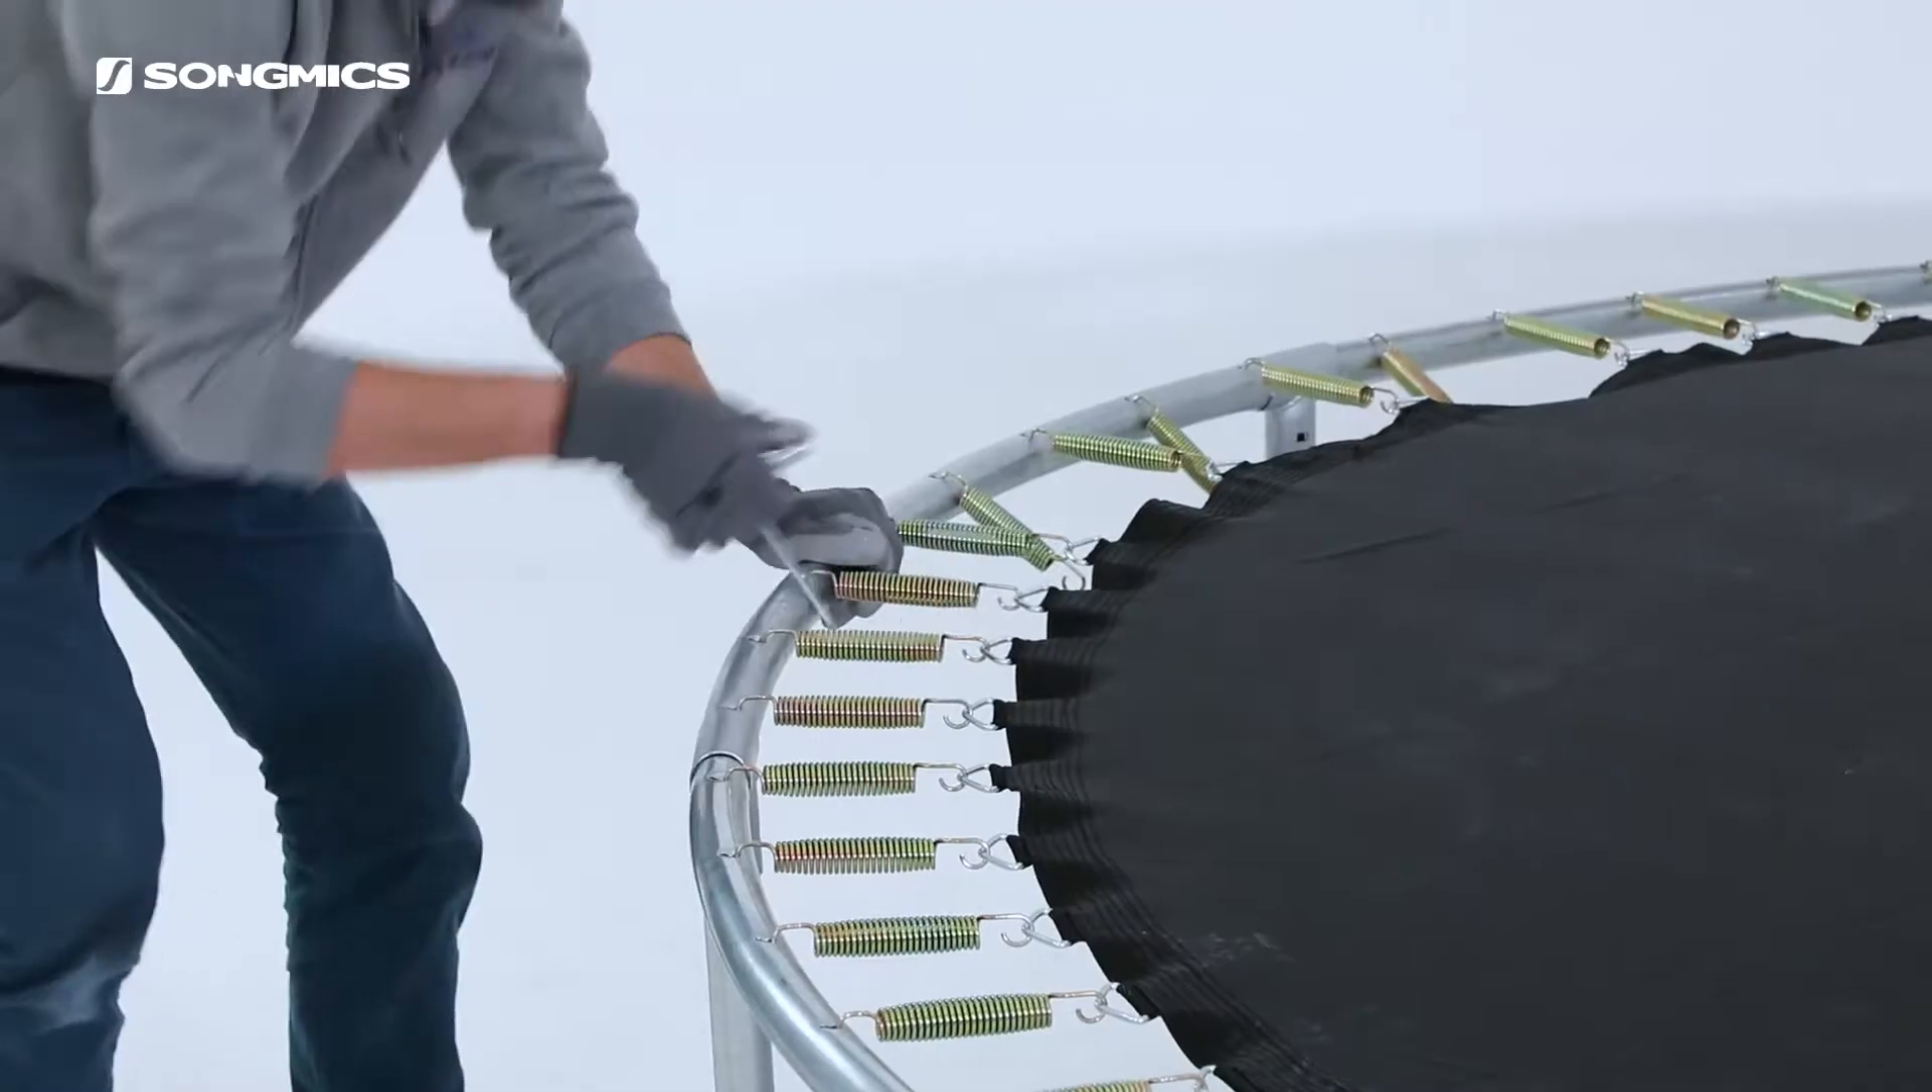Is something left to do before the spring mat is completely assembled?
Yes.